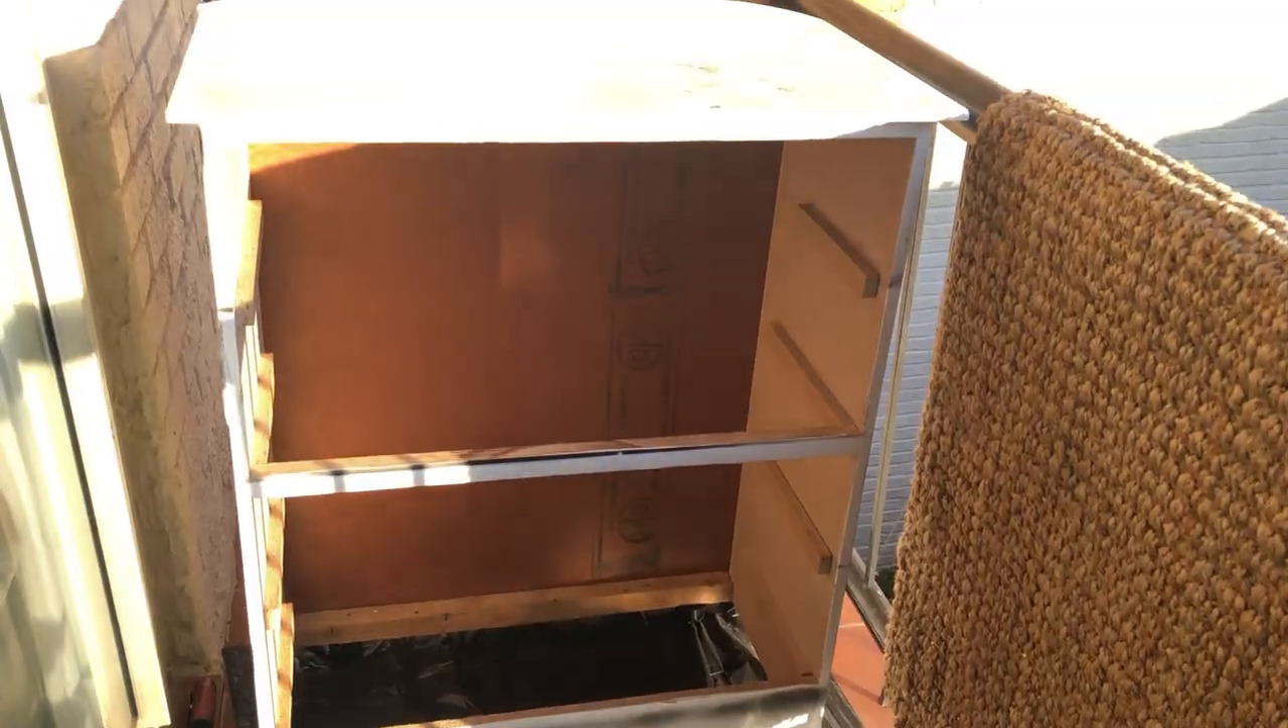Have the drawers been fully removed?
Yes.